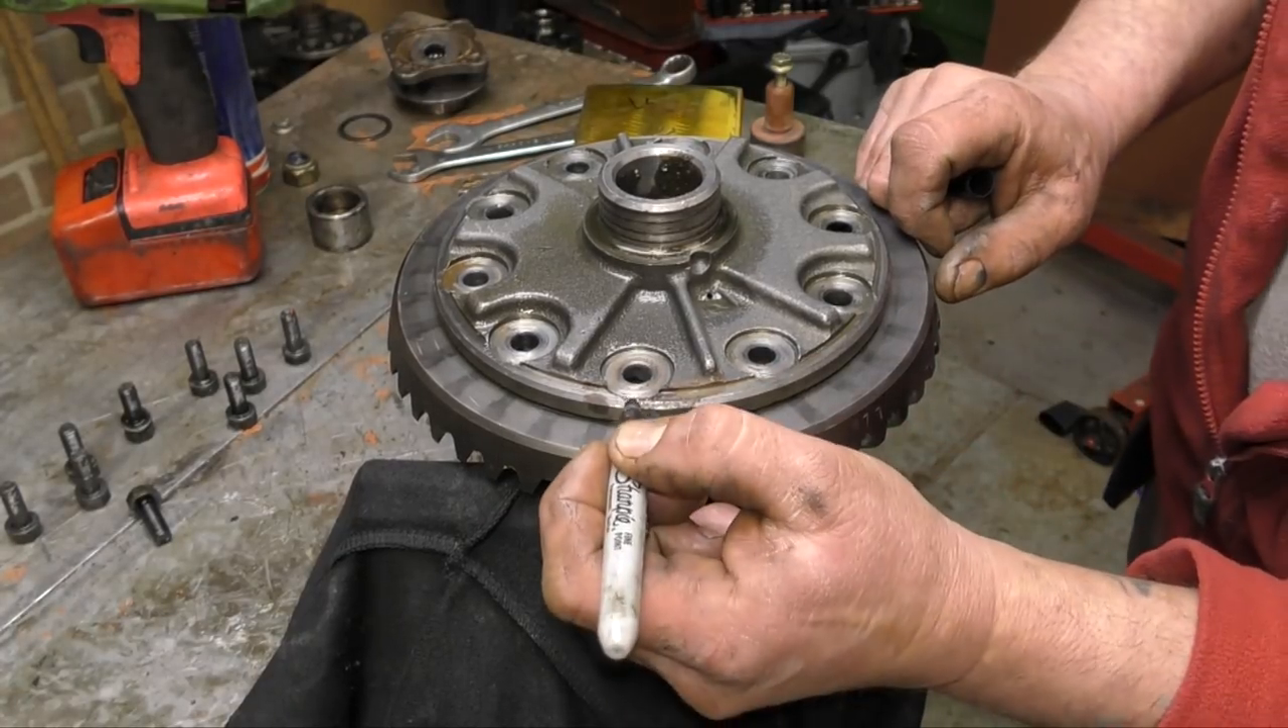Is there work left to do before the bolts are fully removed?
No.